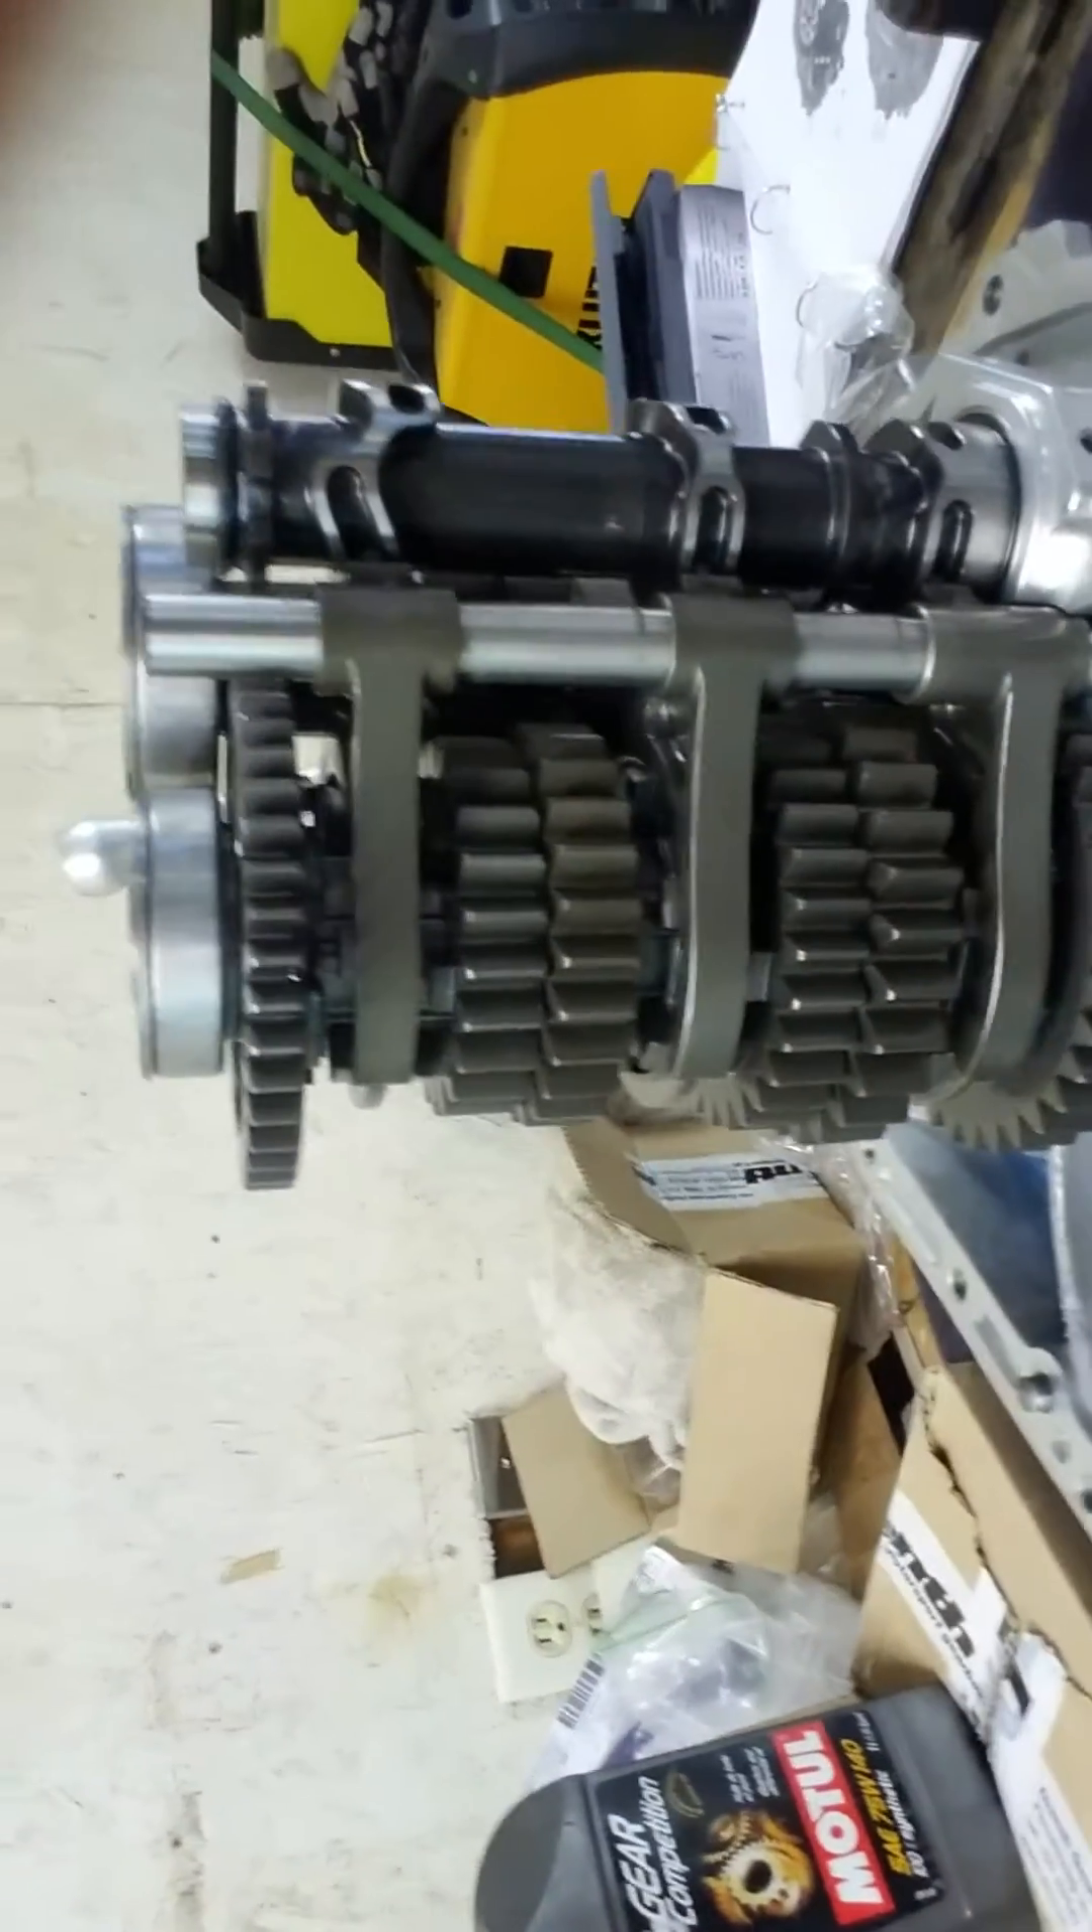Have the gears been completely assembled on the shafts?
Yes.